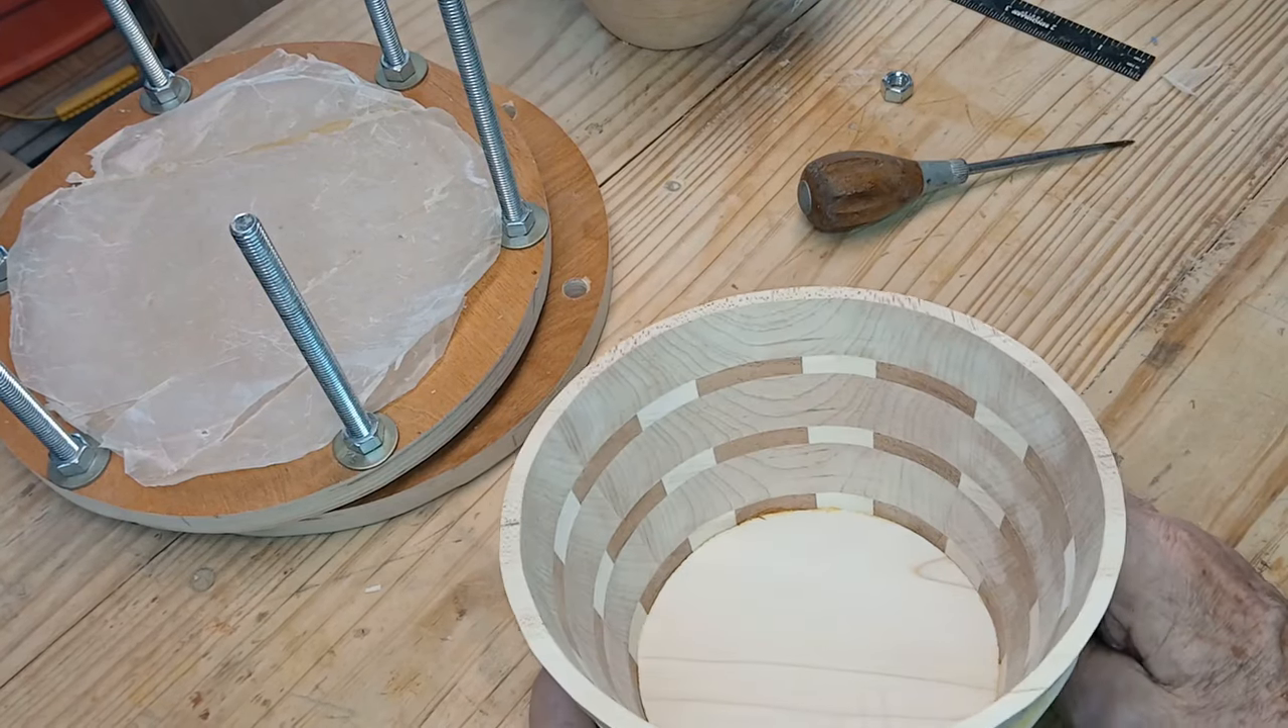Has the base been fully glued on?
Yes.